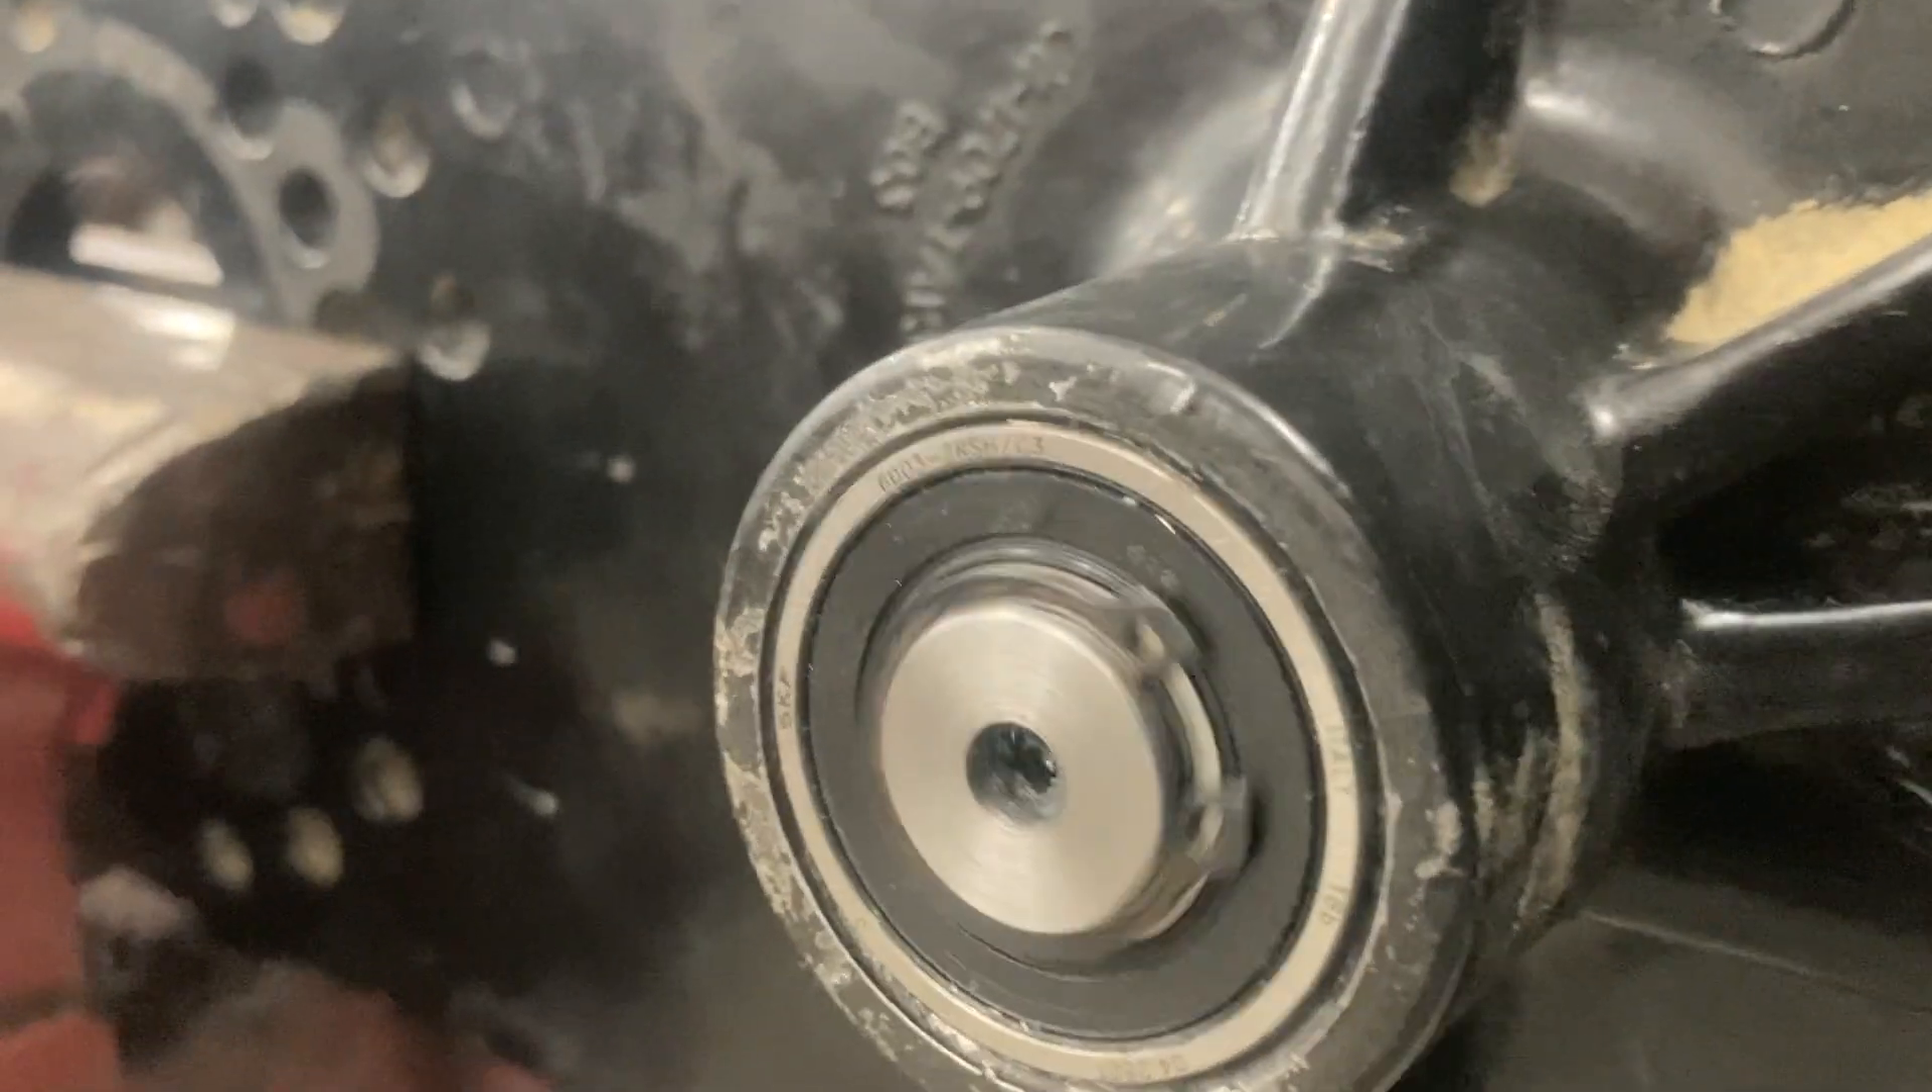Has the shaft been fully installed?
Yes.